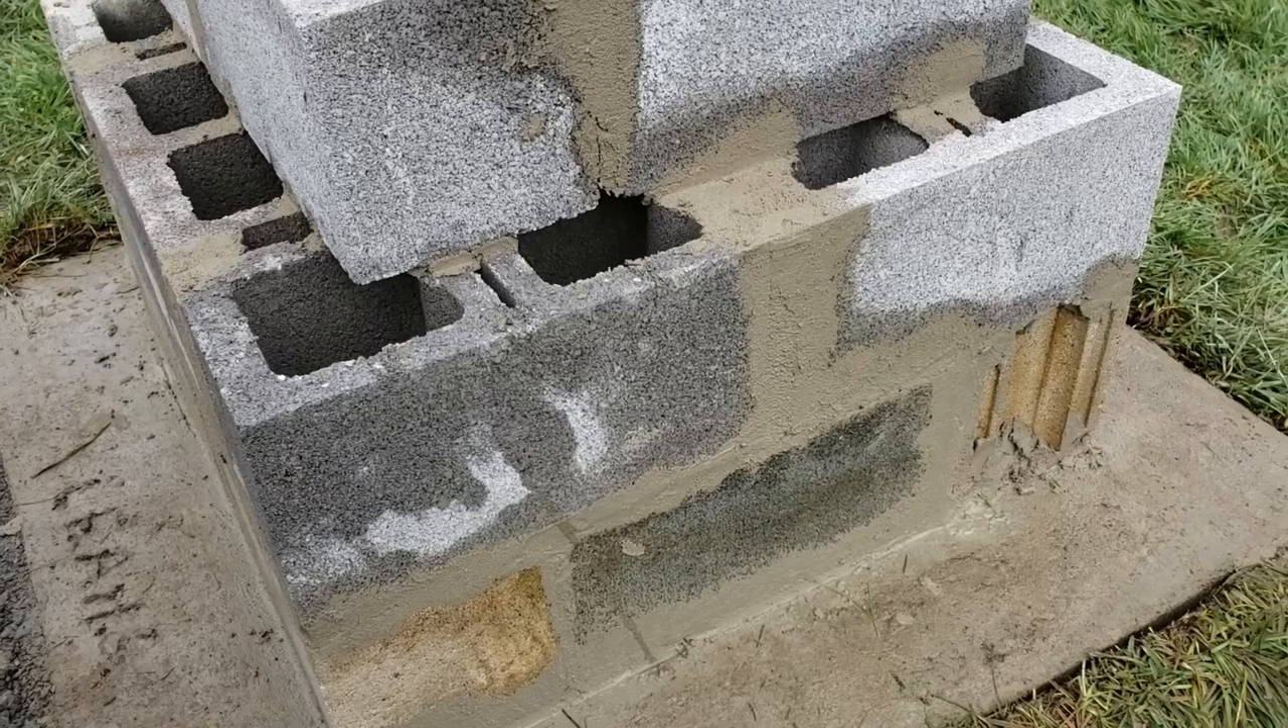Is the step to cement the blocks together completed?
Yes.